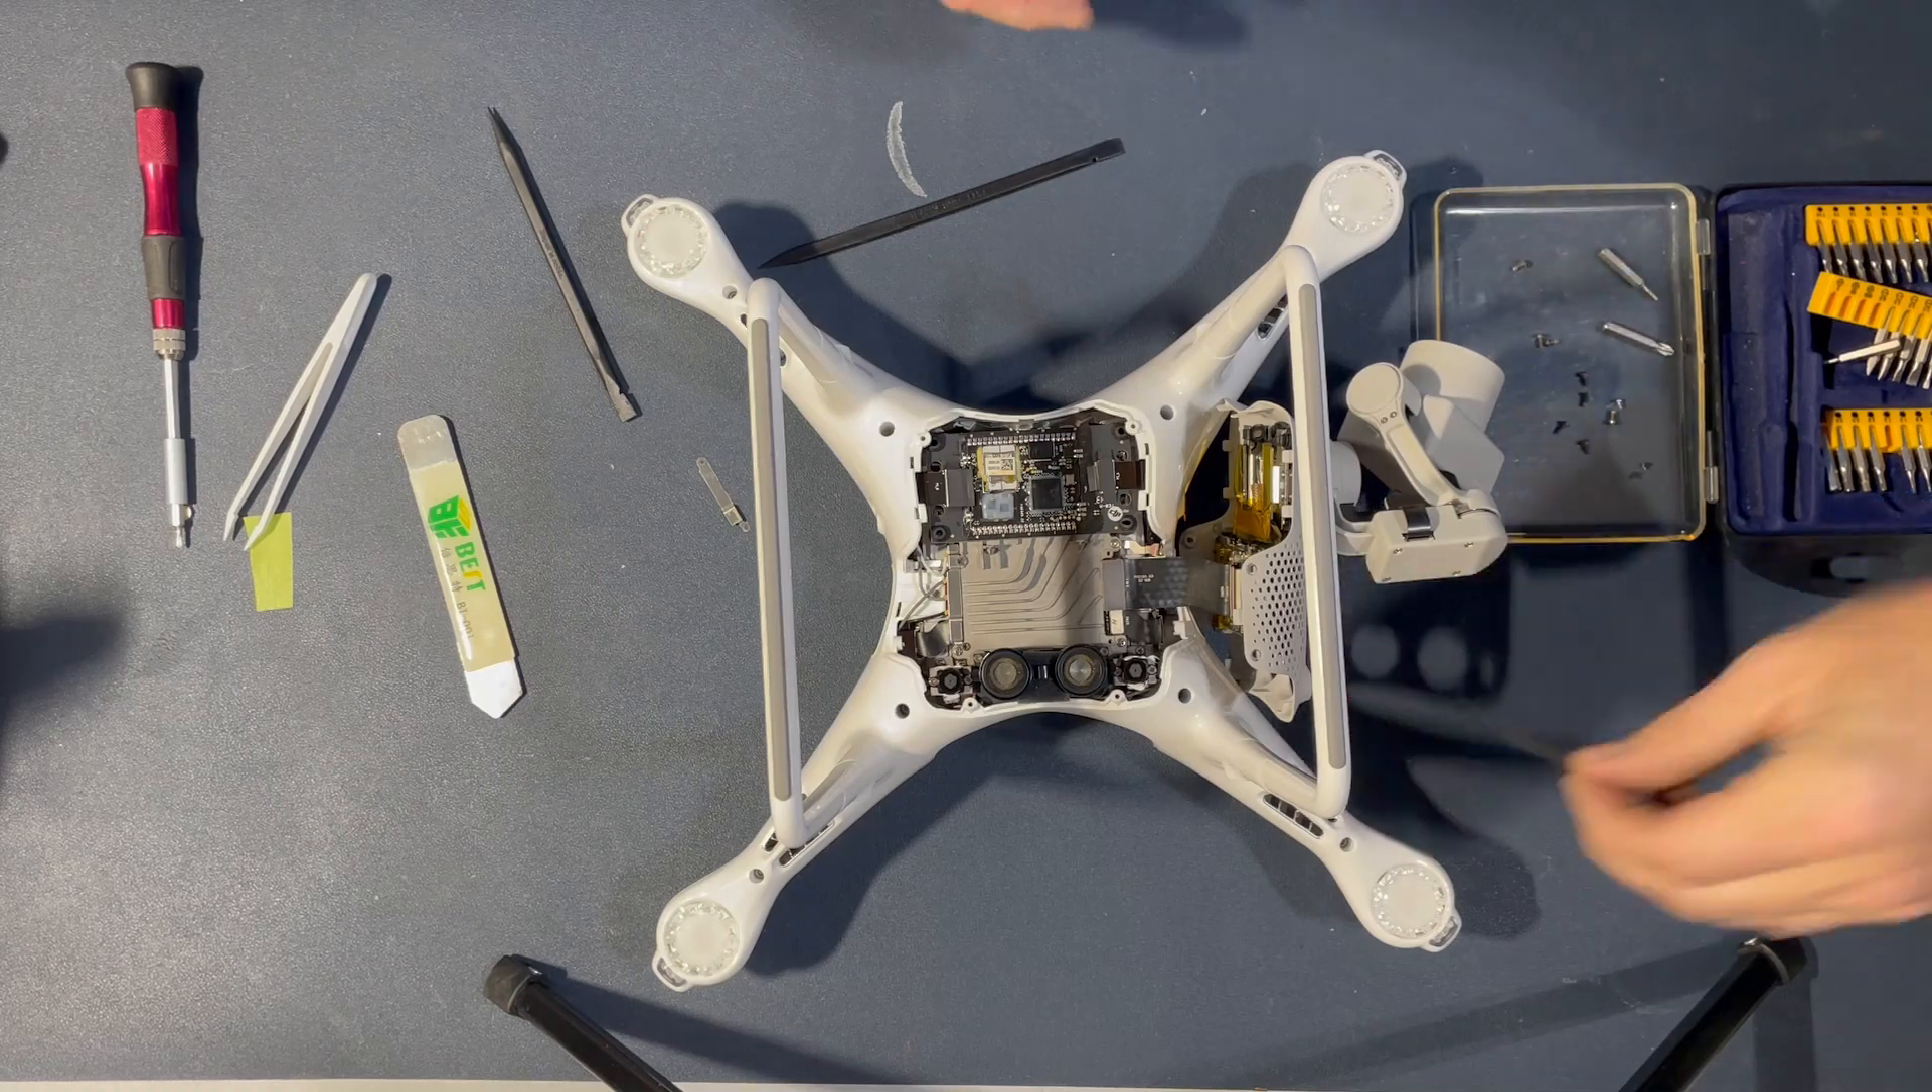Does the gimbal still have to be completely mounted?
Yes.